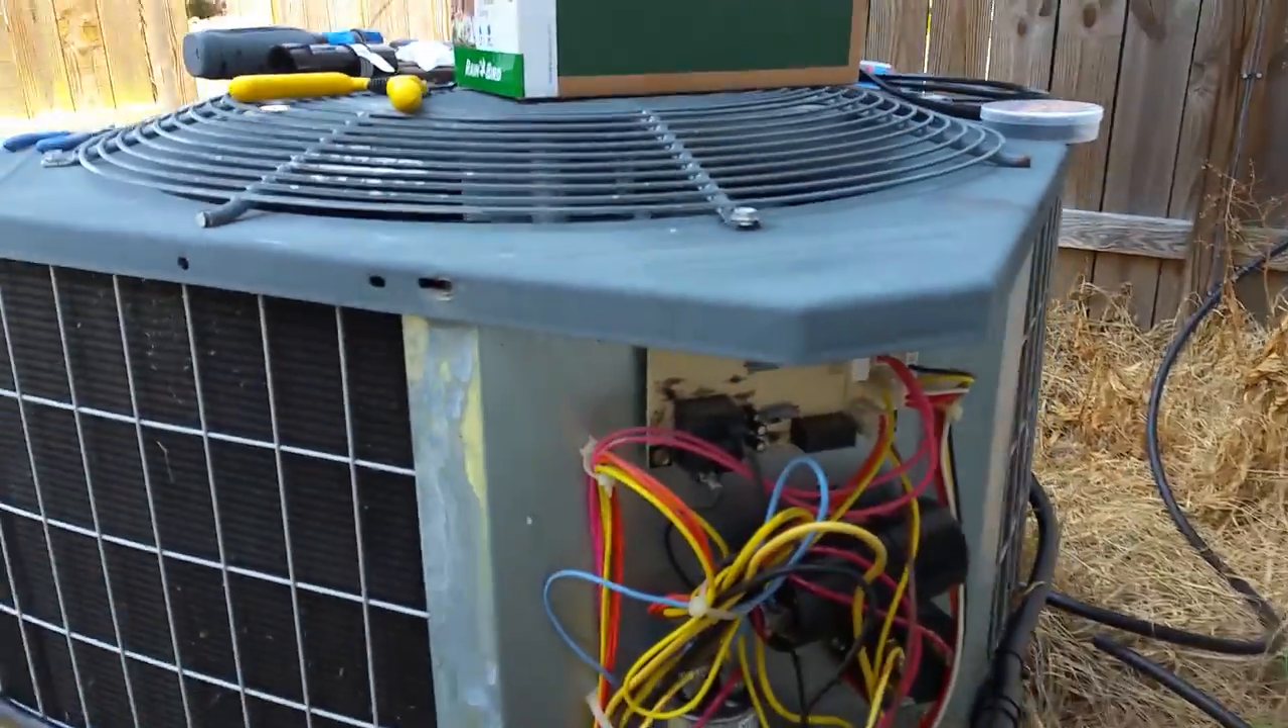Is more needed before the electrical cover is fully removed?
No.